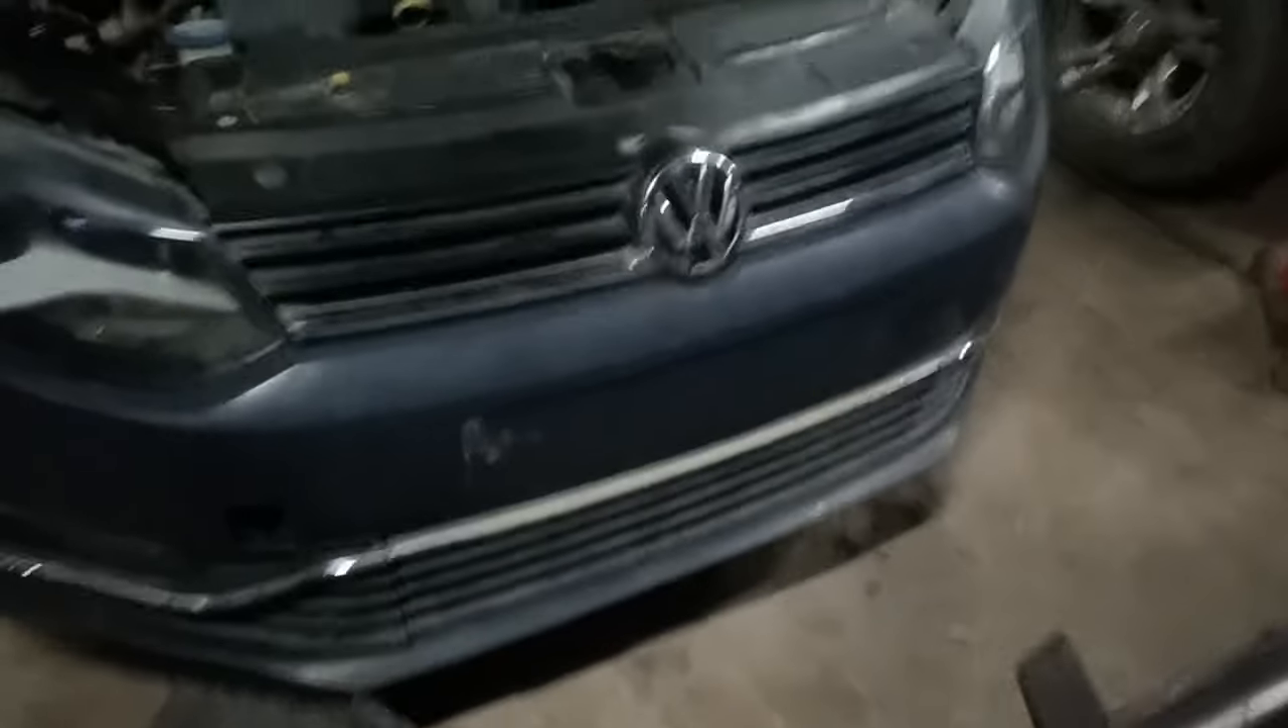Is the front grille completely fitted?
Yes.